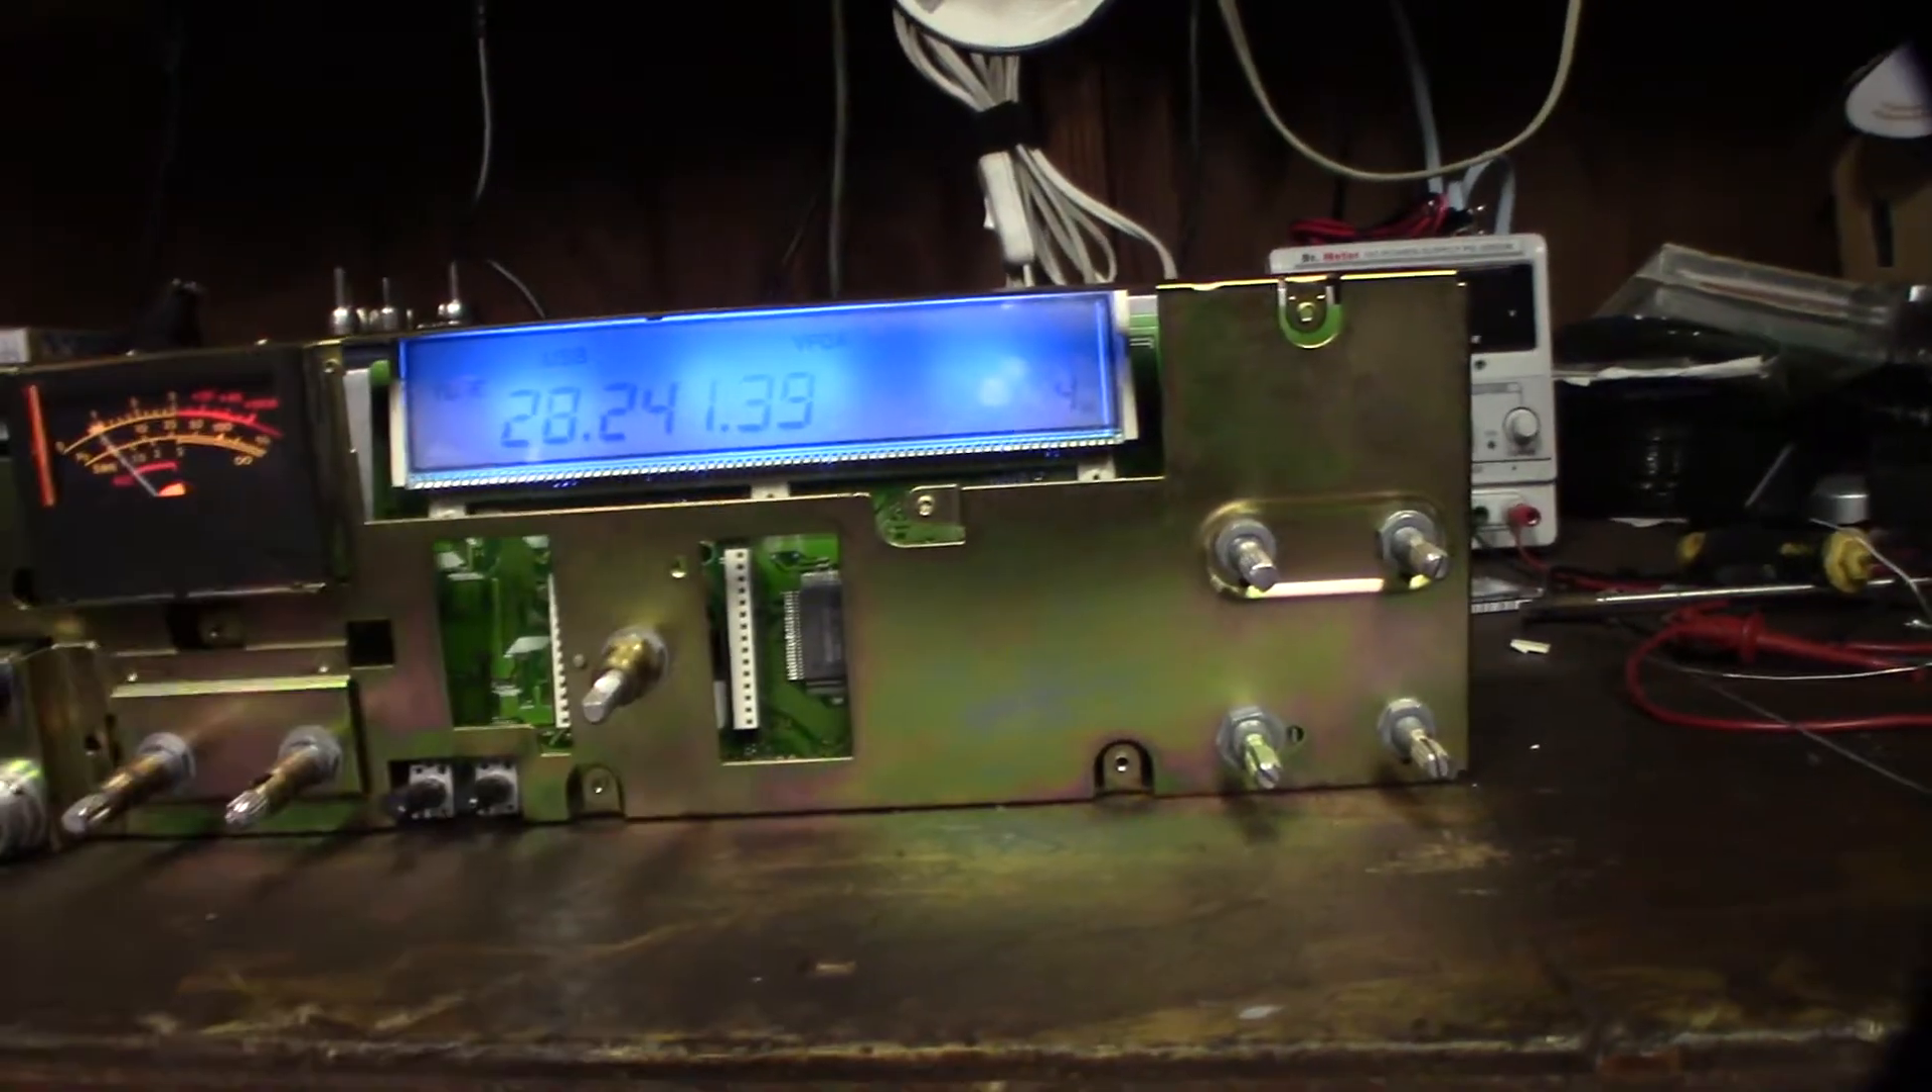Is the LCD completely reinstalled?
Yes.